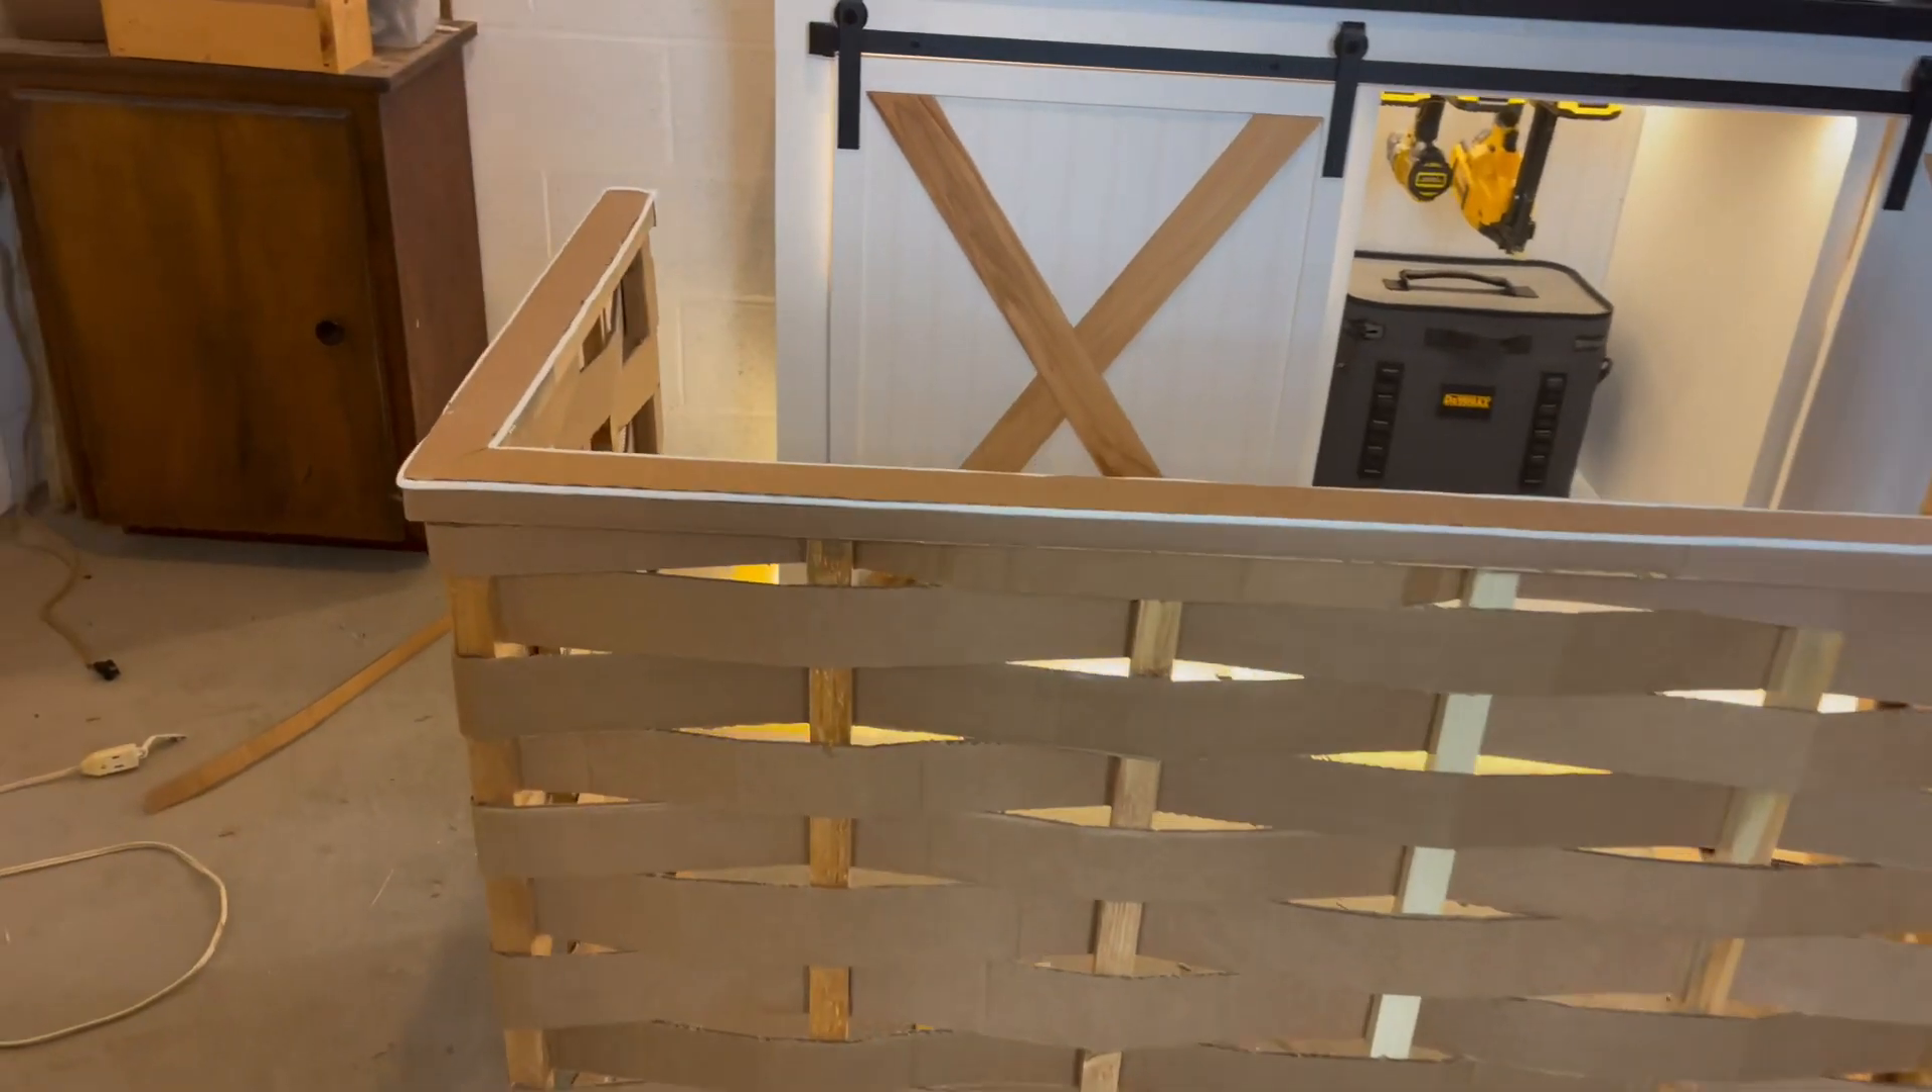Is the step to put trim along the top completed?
Yes.